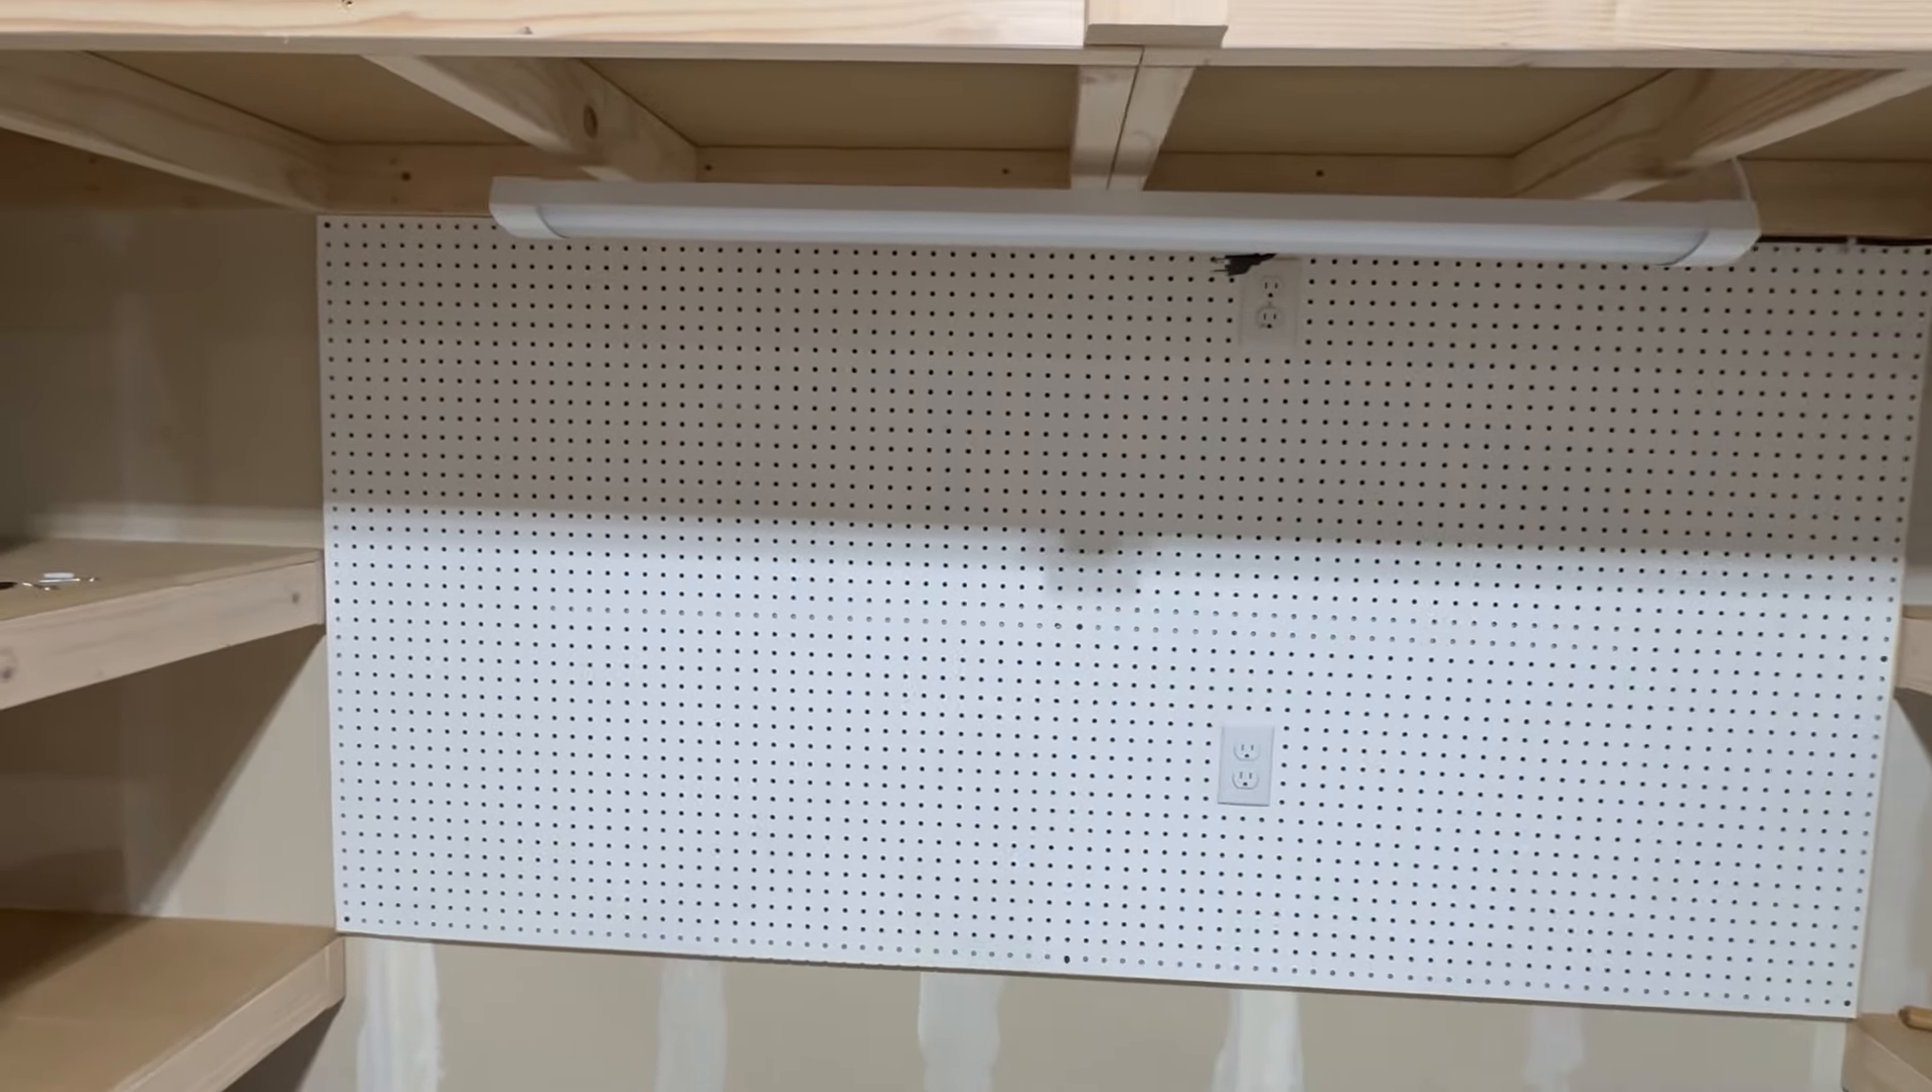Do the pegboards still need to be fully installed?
No.